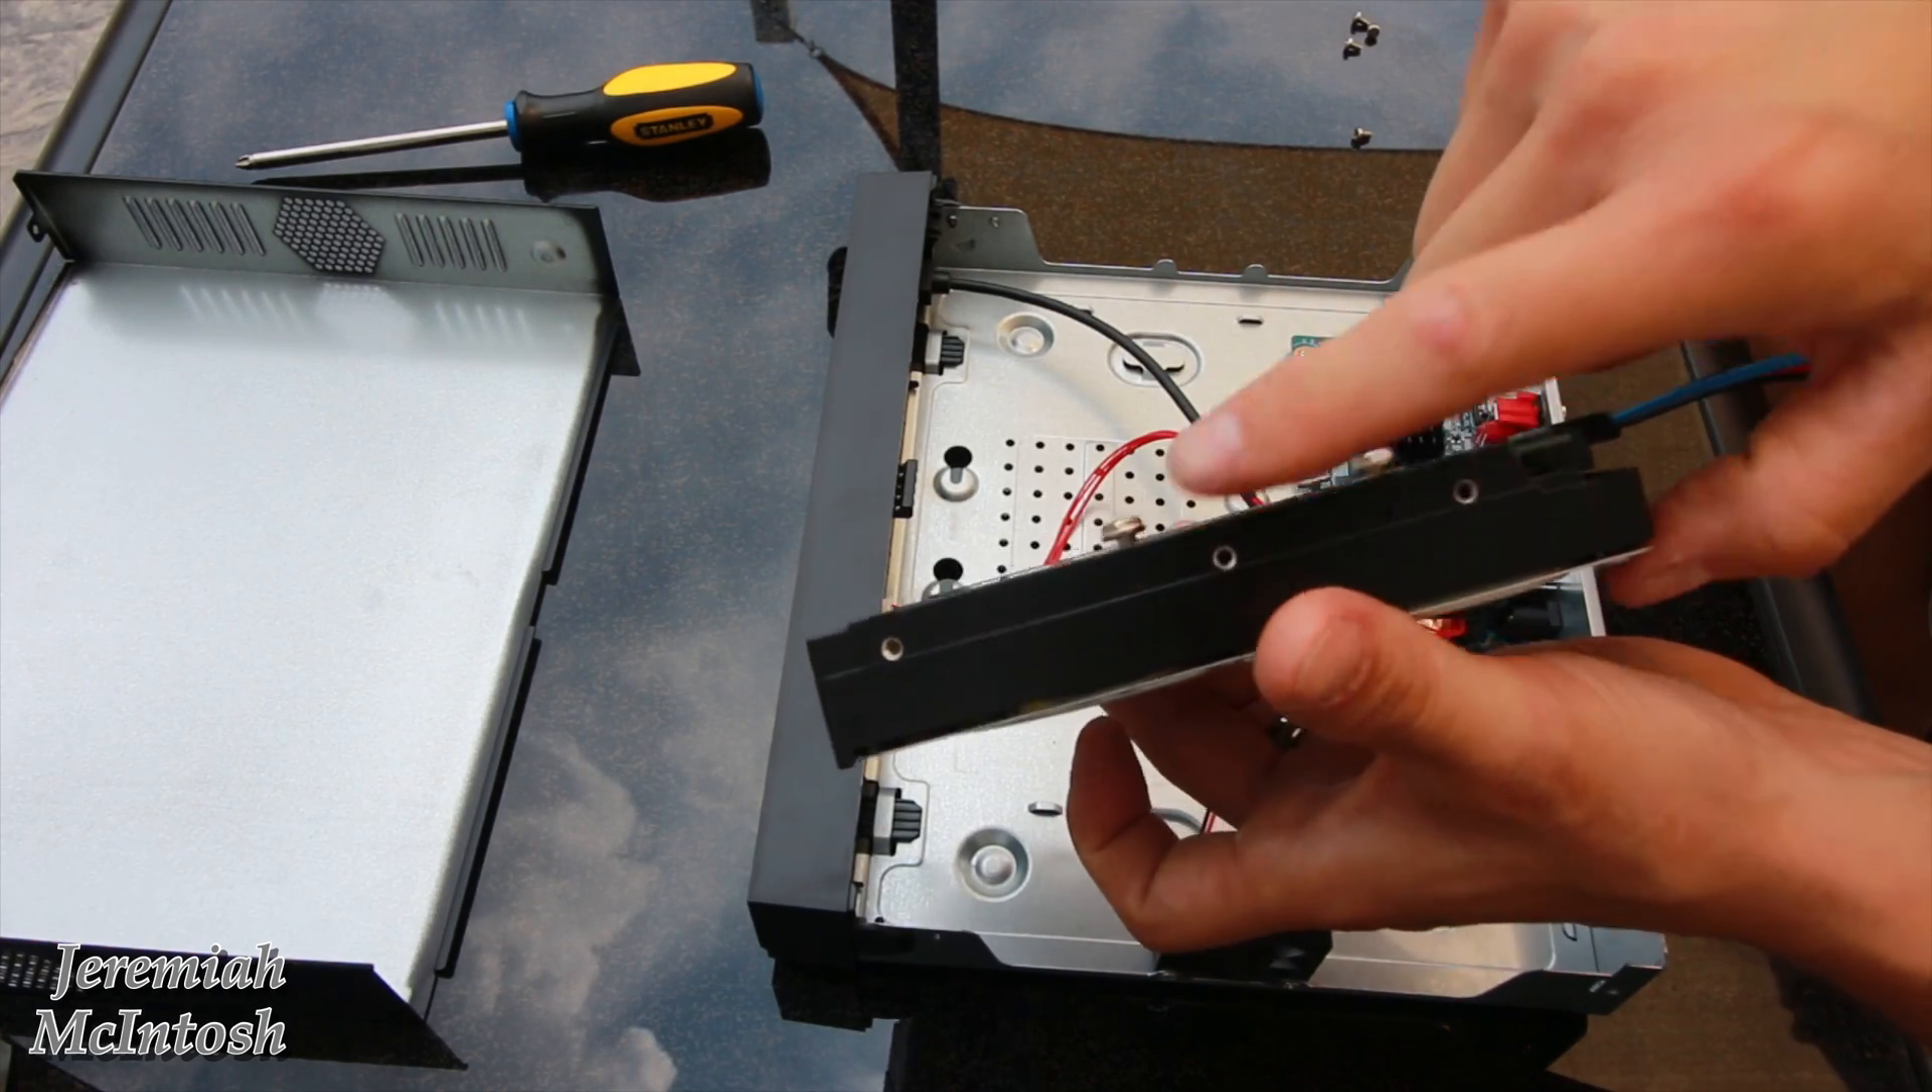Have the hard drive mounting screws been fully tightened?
No.